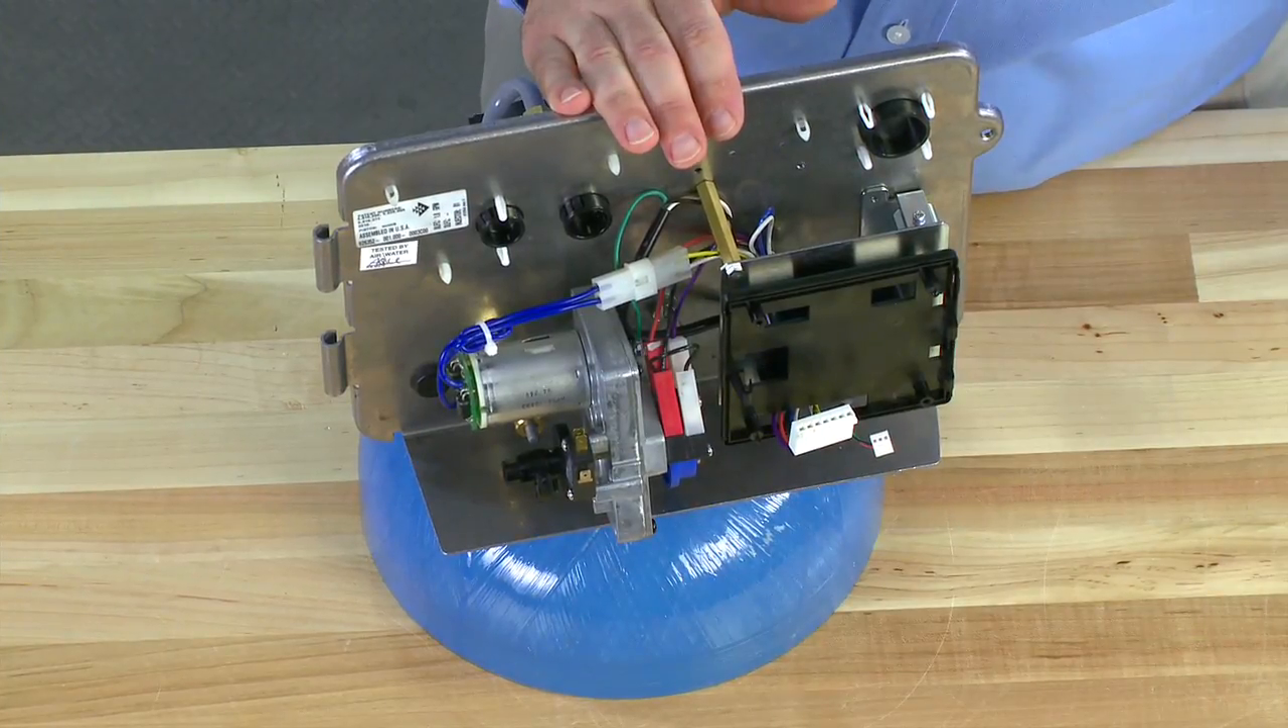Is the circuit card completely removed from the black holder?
Yes.